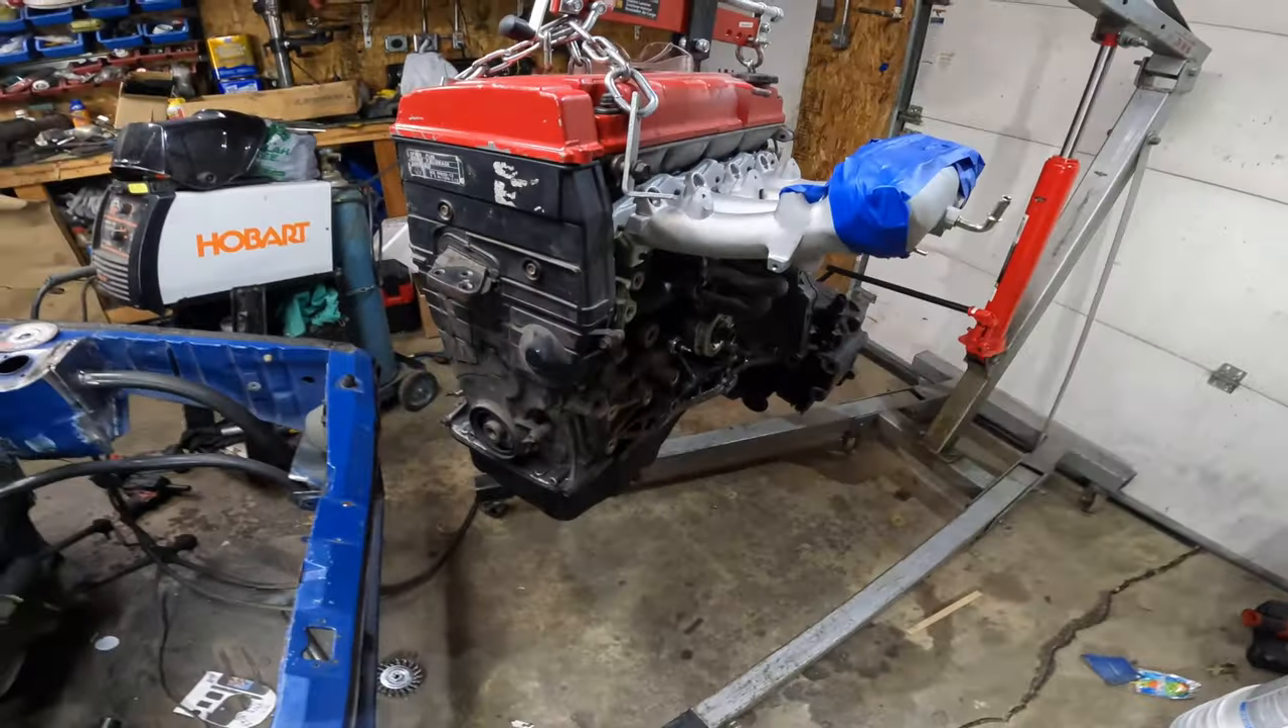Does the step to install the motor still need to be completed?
Yes.